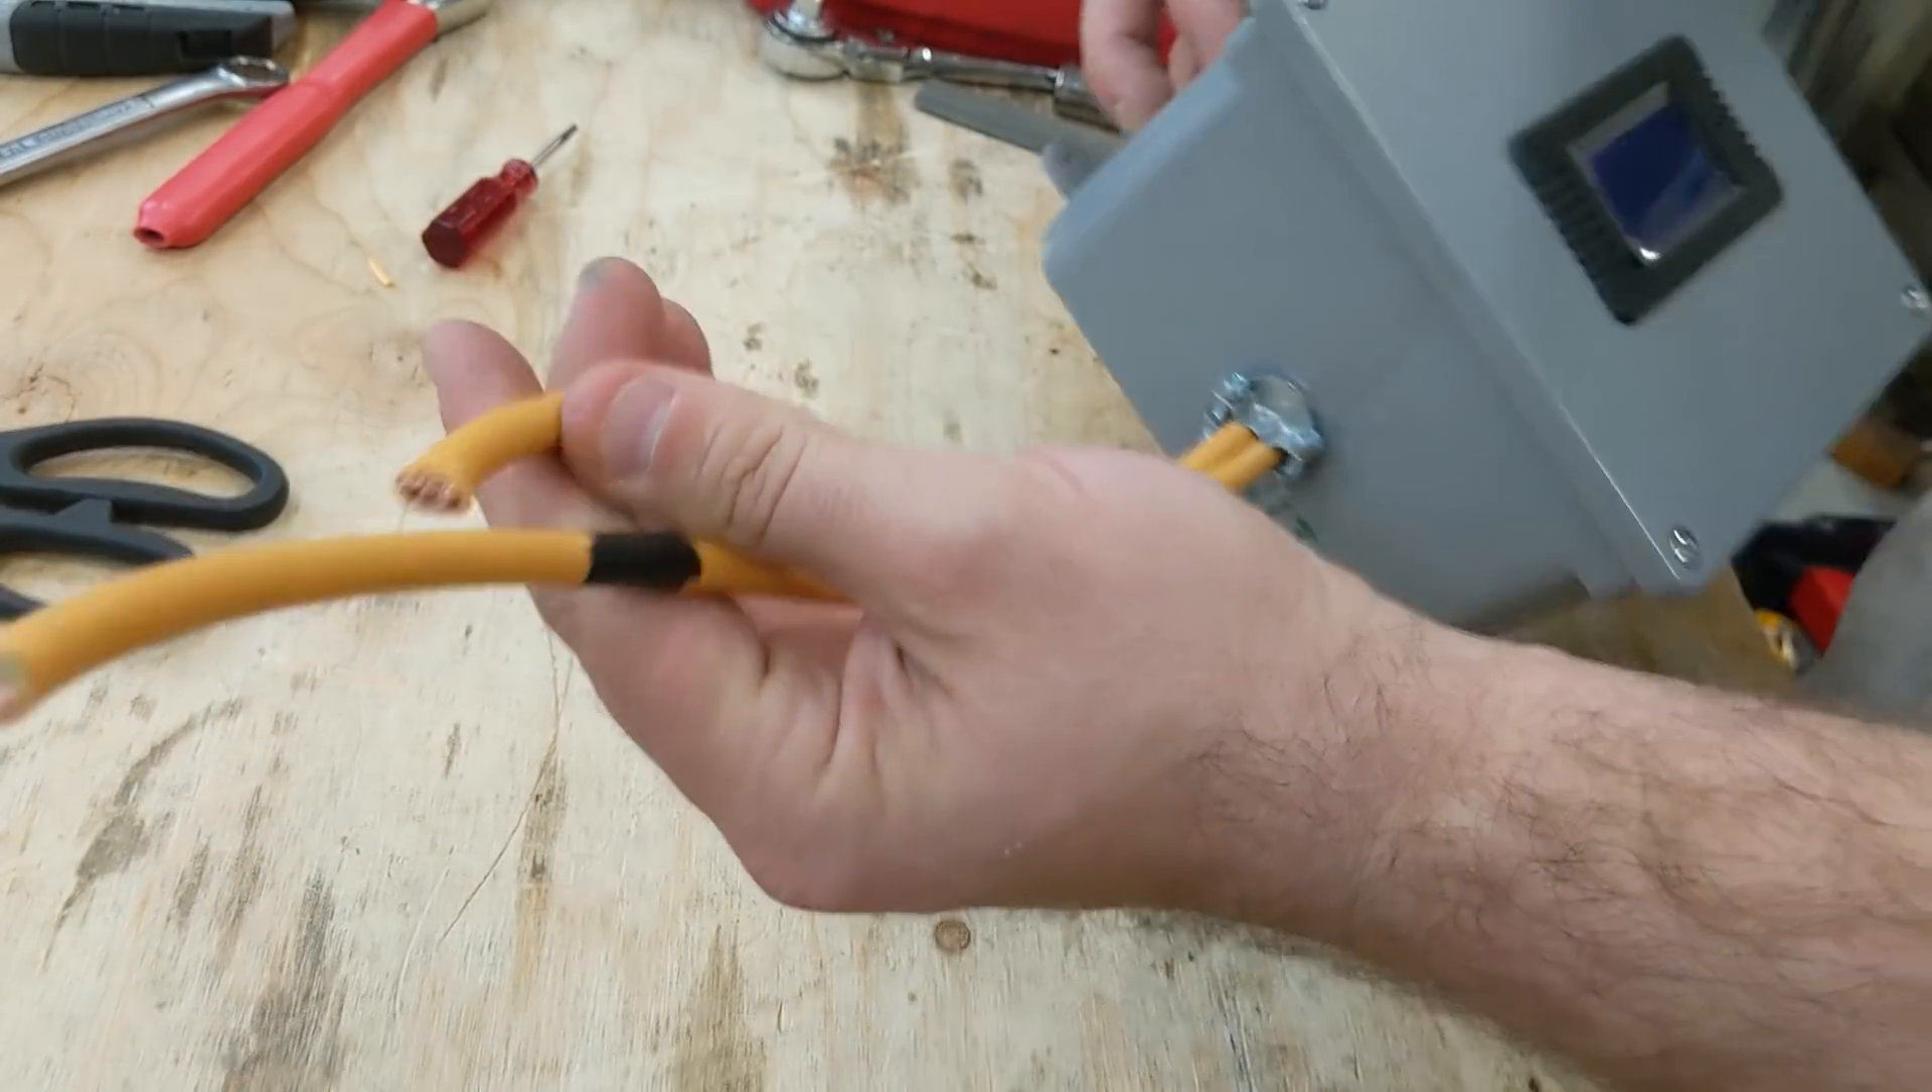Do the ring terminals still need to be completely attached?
Yes.